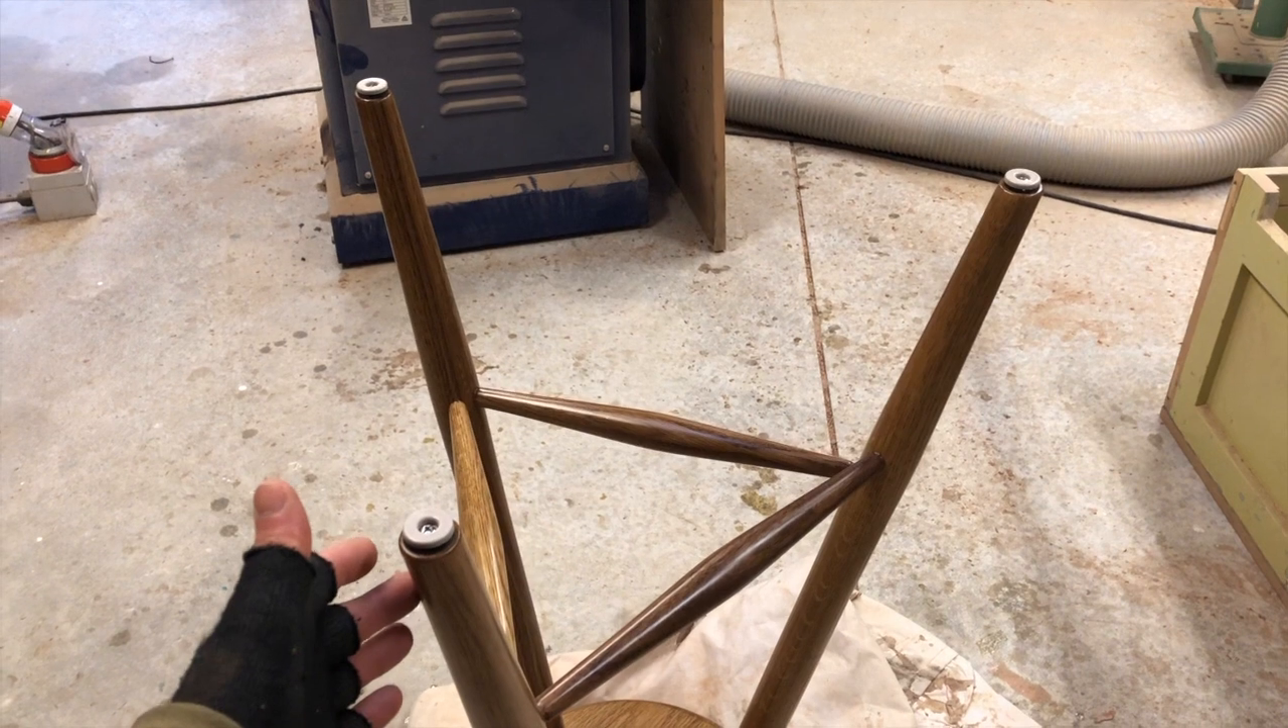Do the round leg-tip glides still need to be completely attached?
No.